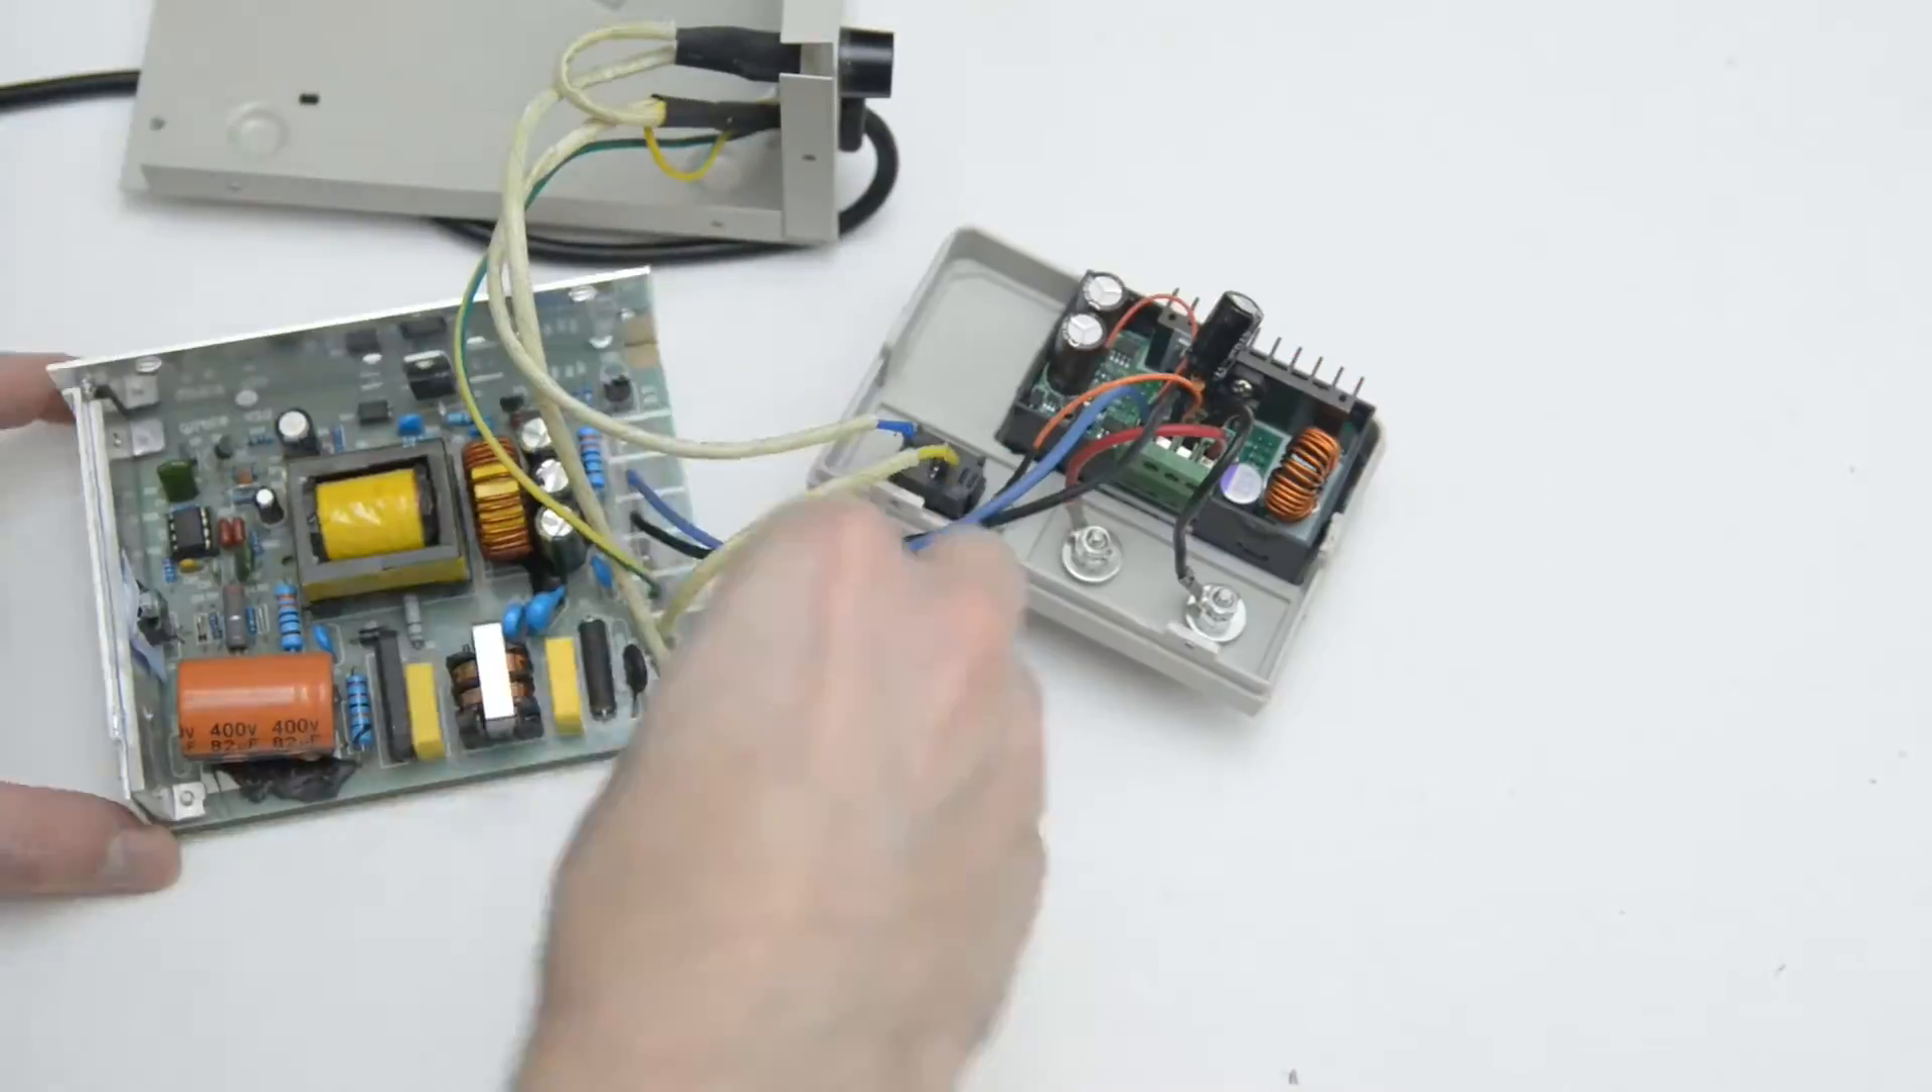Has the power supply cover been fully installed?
No.